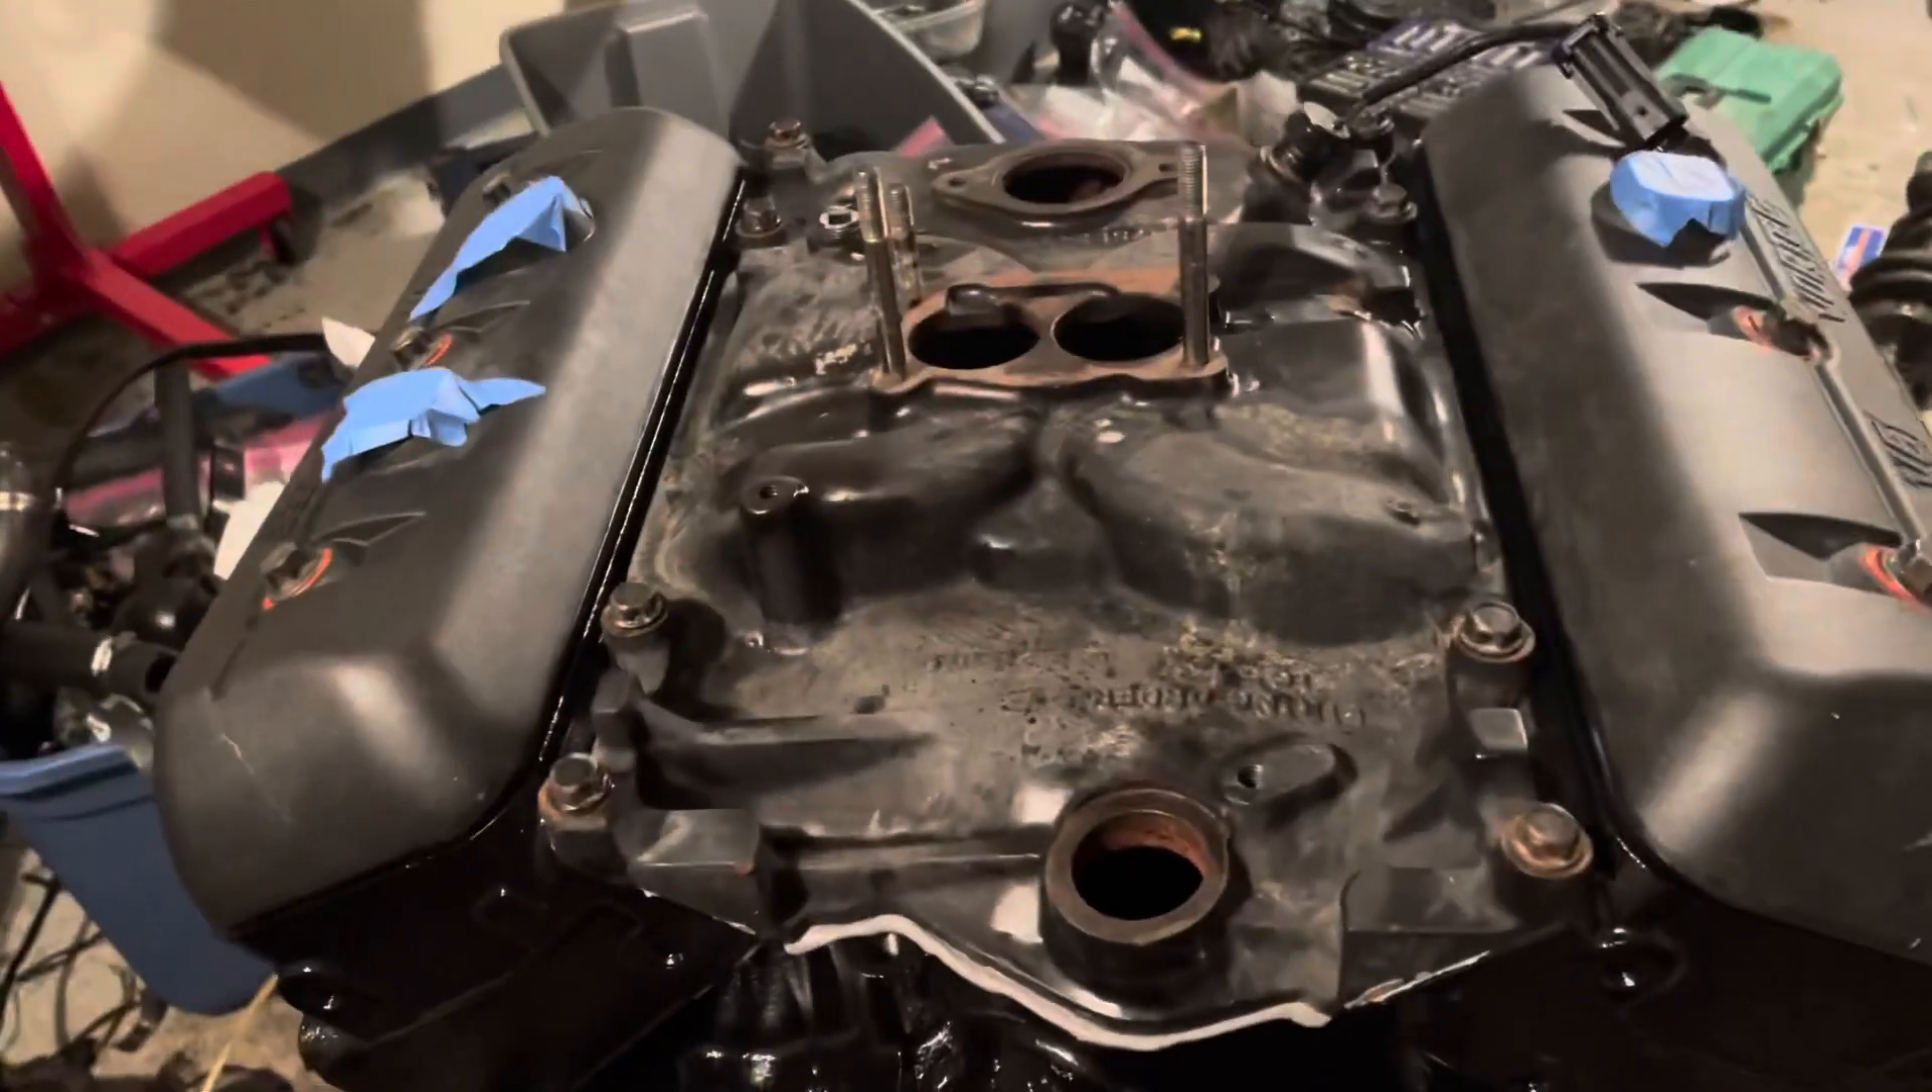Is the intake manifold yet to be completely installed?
No.